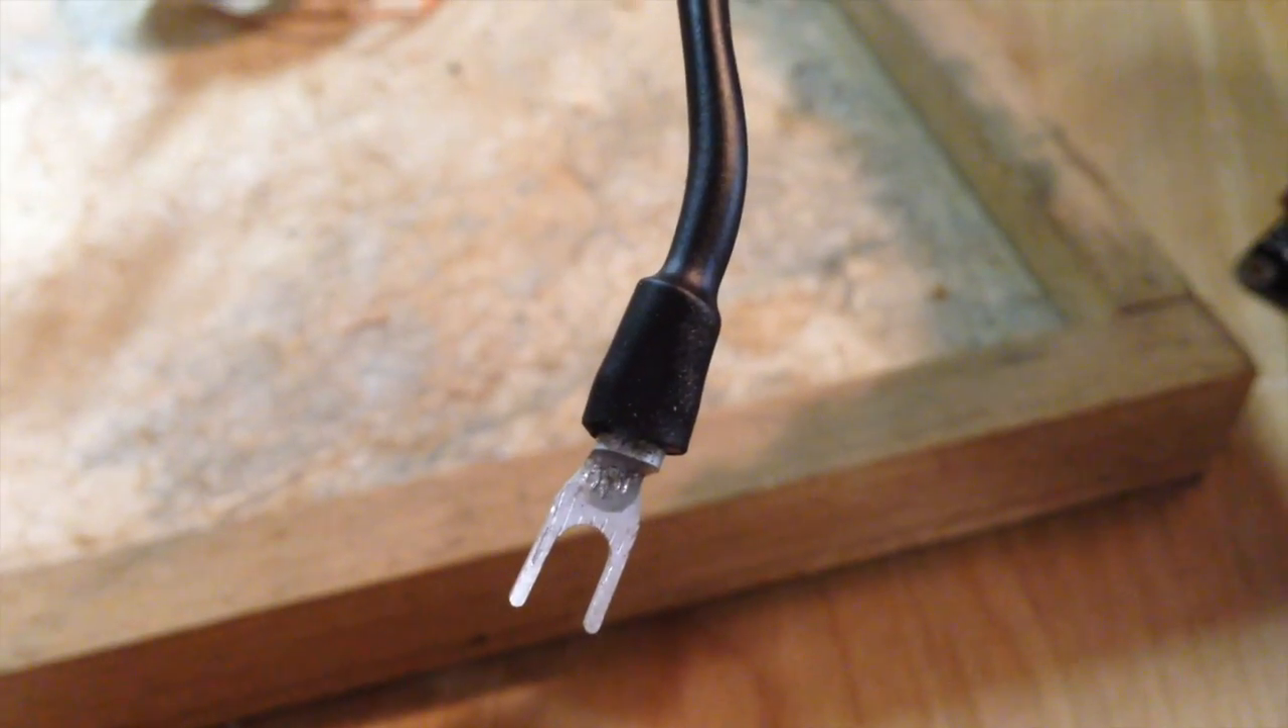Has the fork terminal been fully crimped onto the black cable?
Yes.